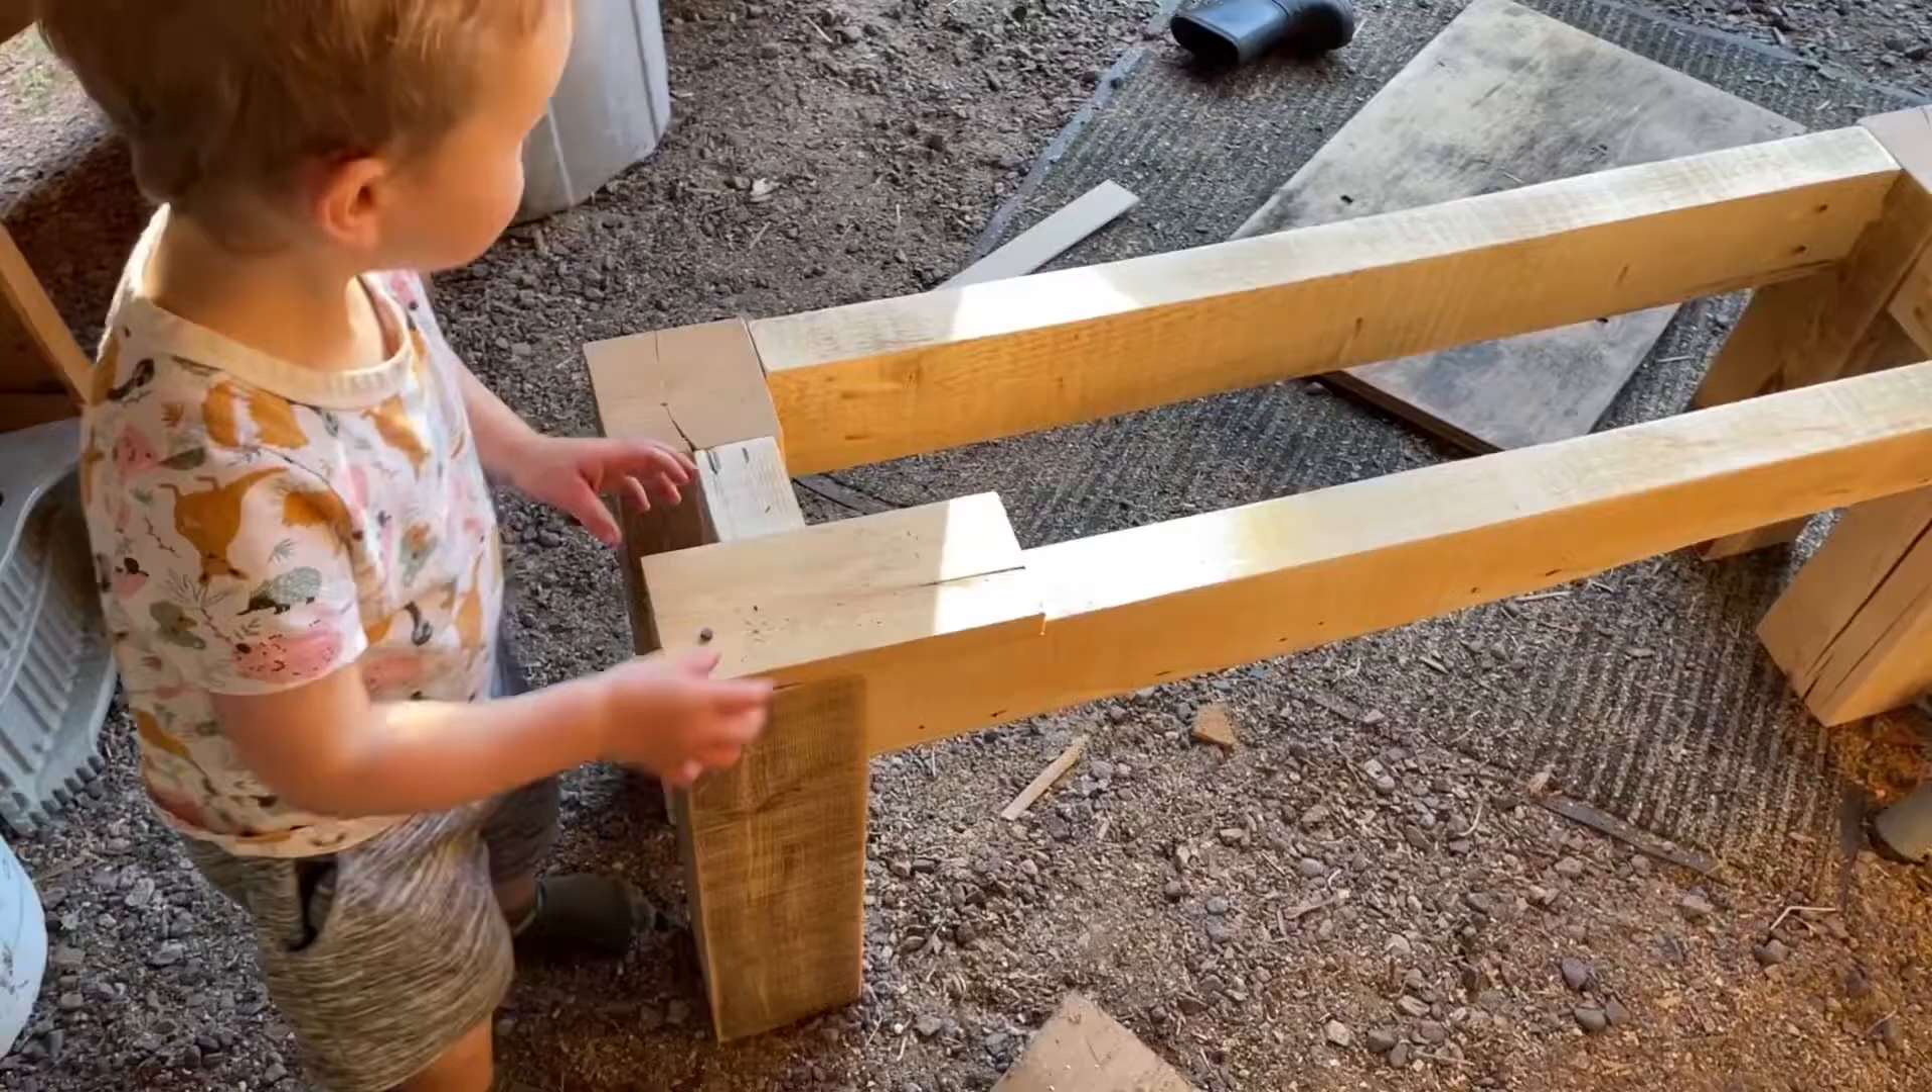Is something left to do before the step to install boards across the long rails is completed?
Yes.